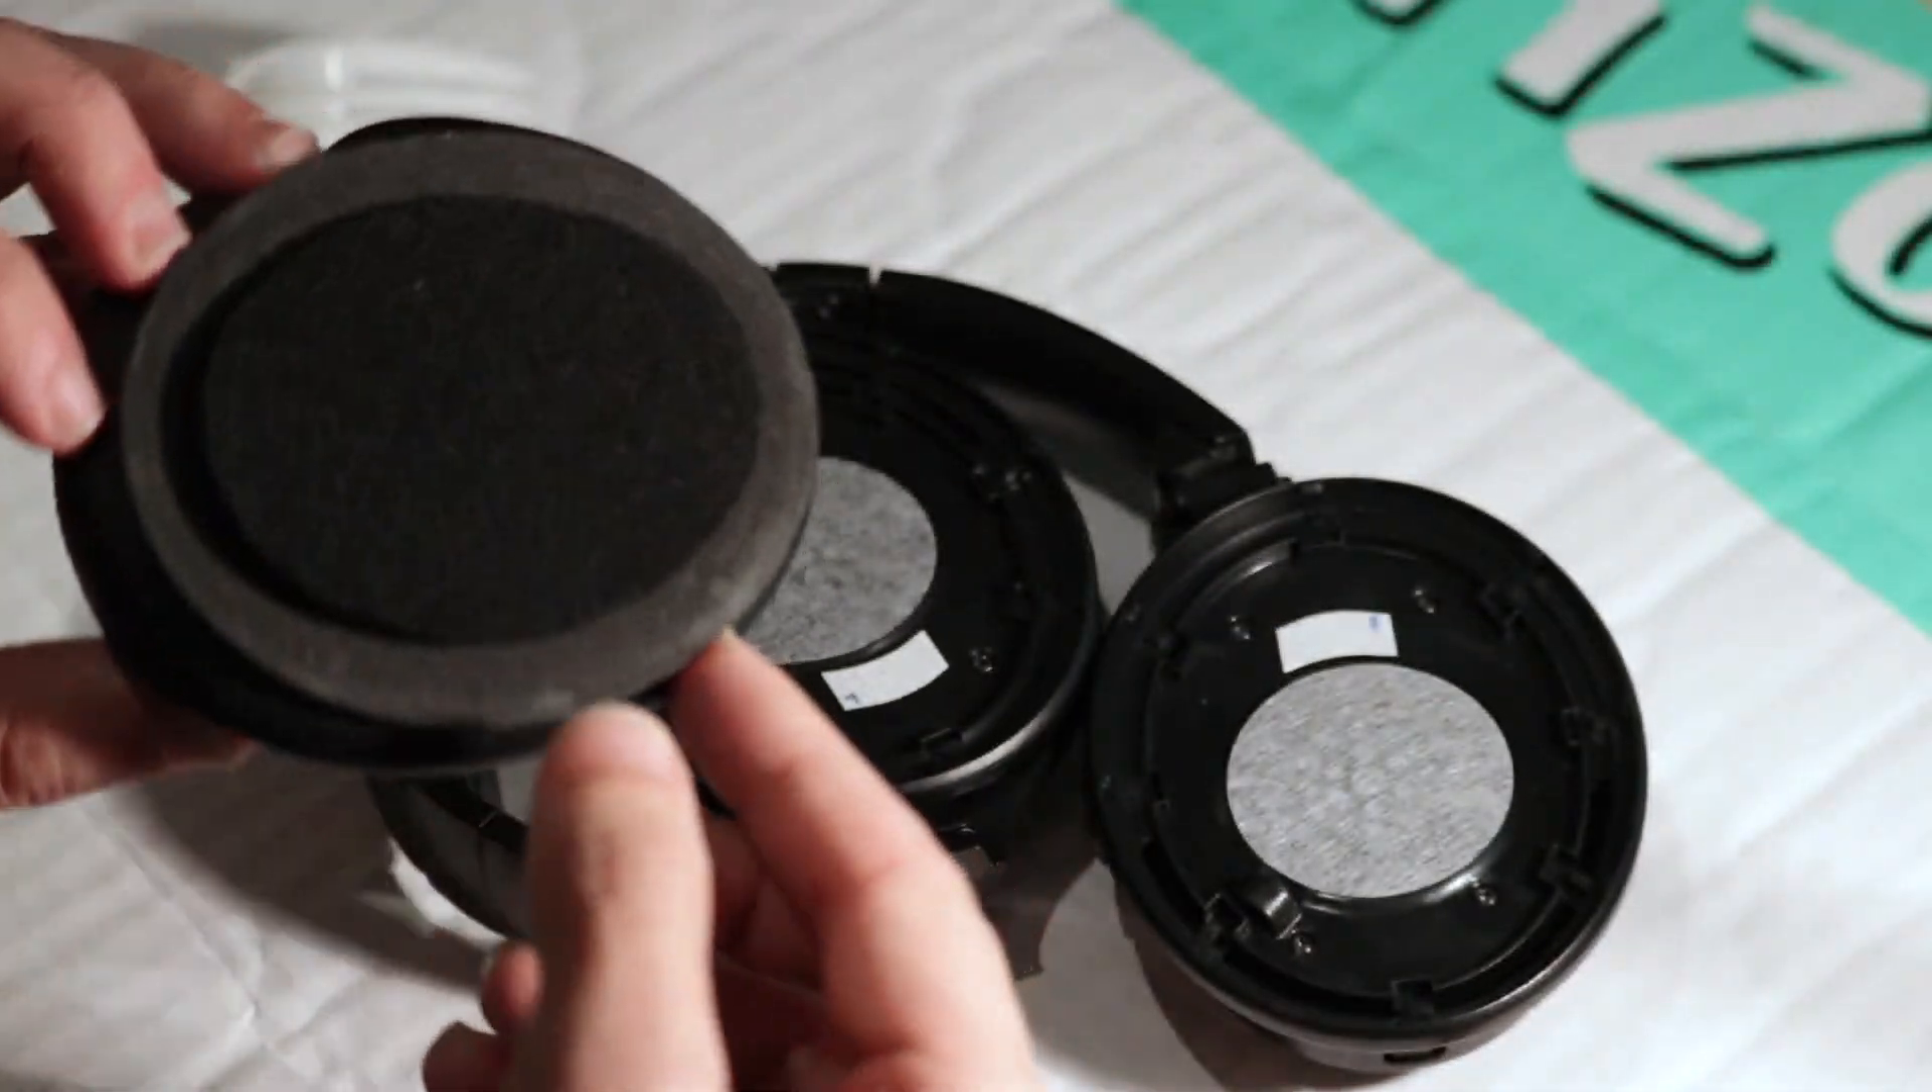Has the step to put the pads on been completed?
No.